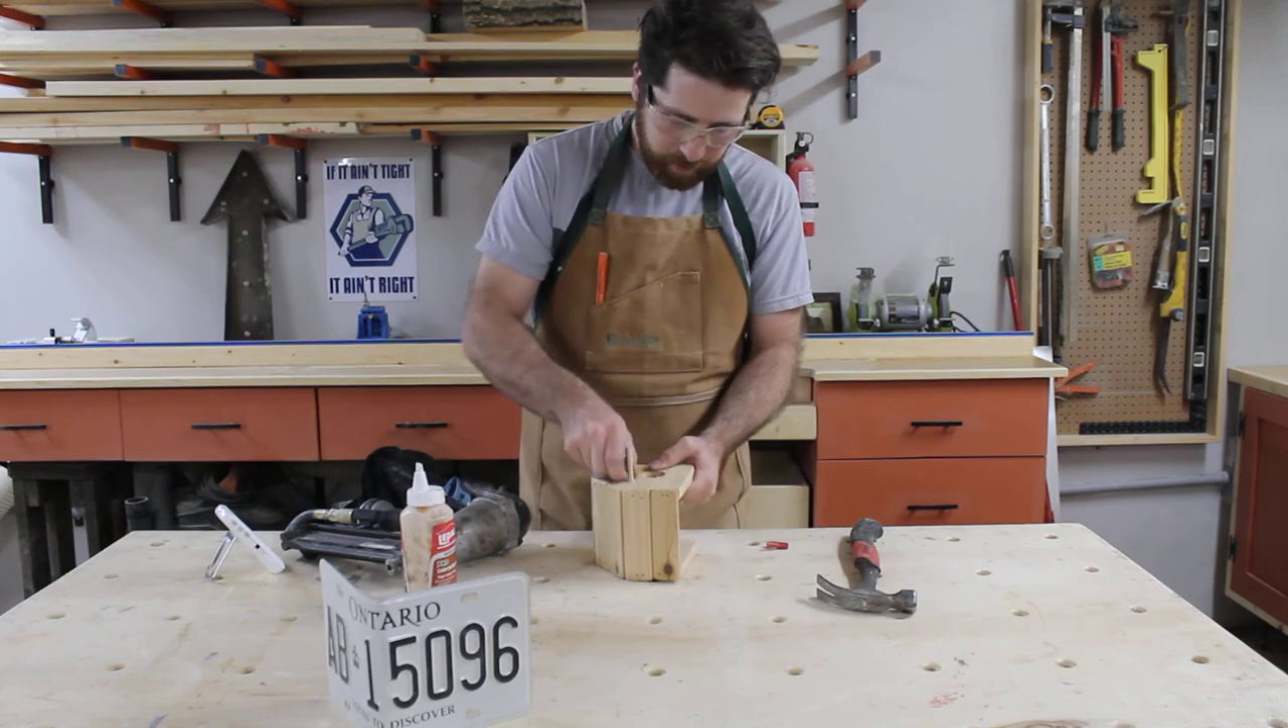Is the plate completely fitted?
No.